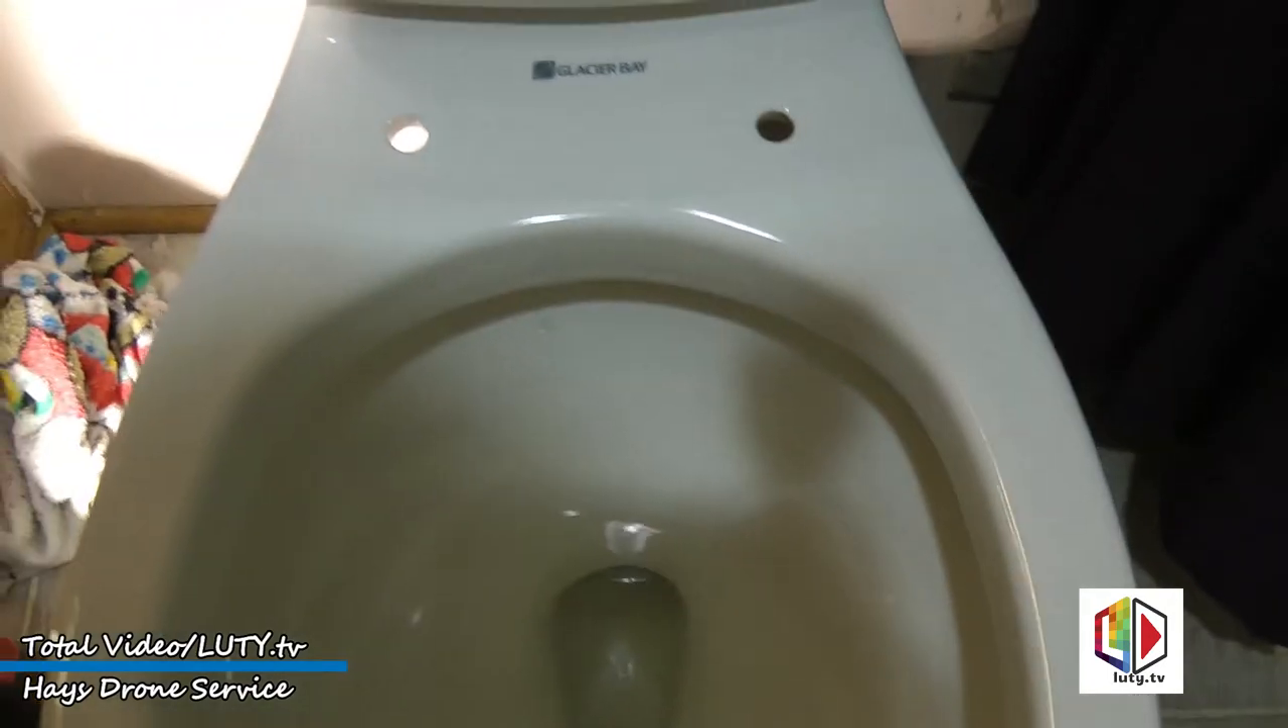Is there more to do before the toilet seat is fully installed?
Yes.